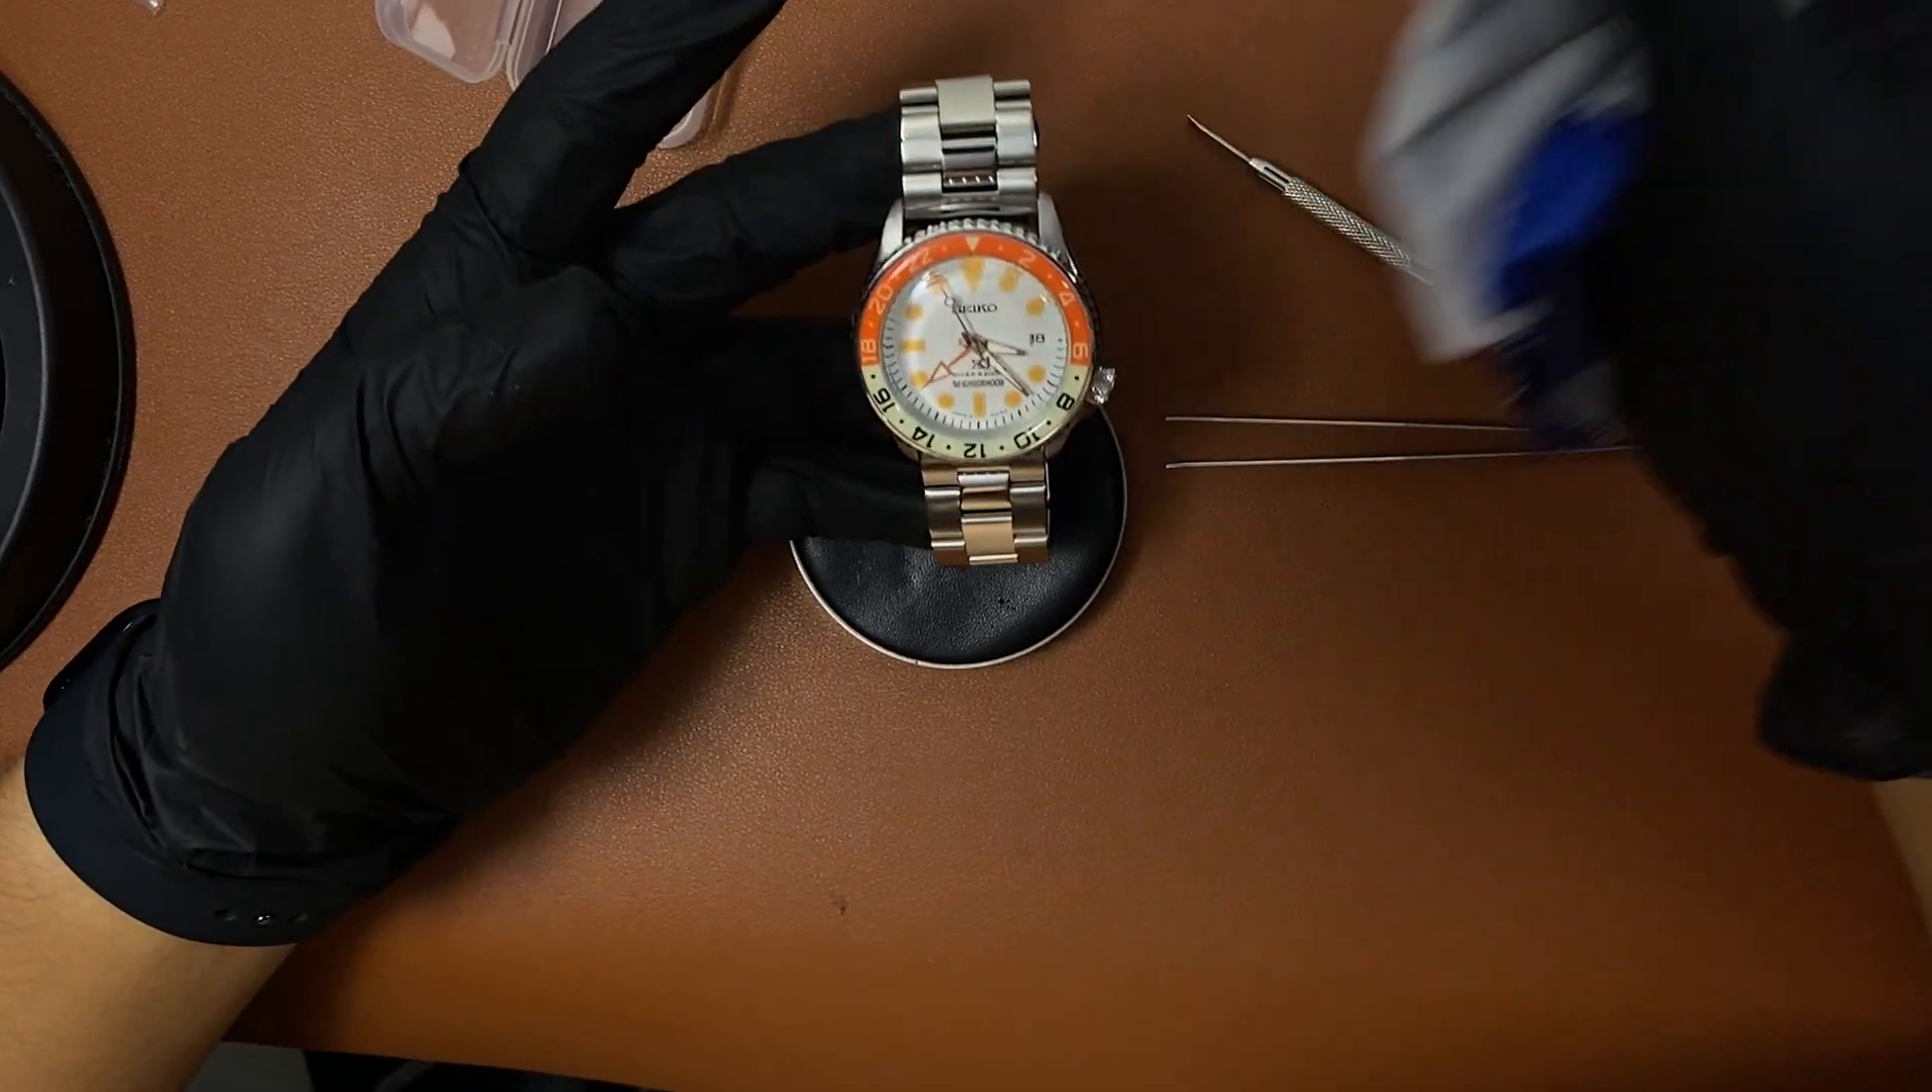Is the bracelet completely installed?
Yes.